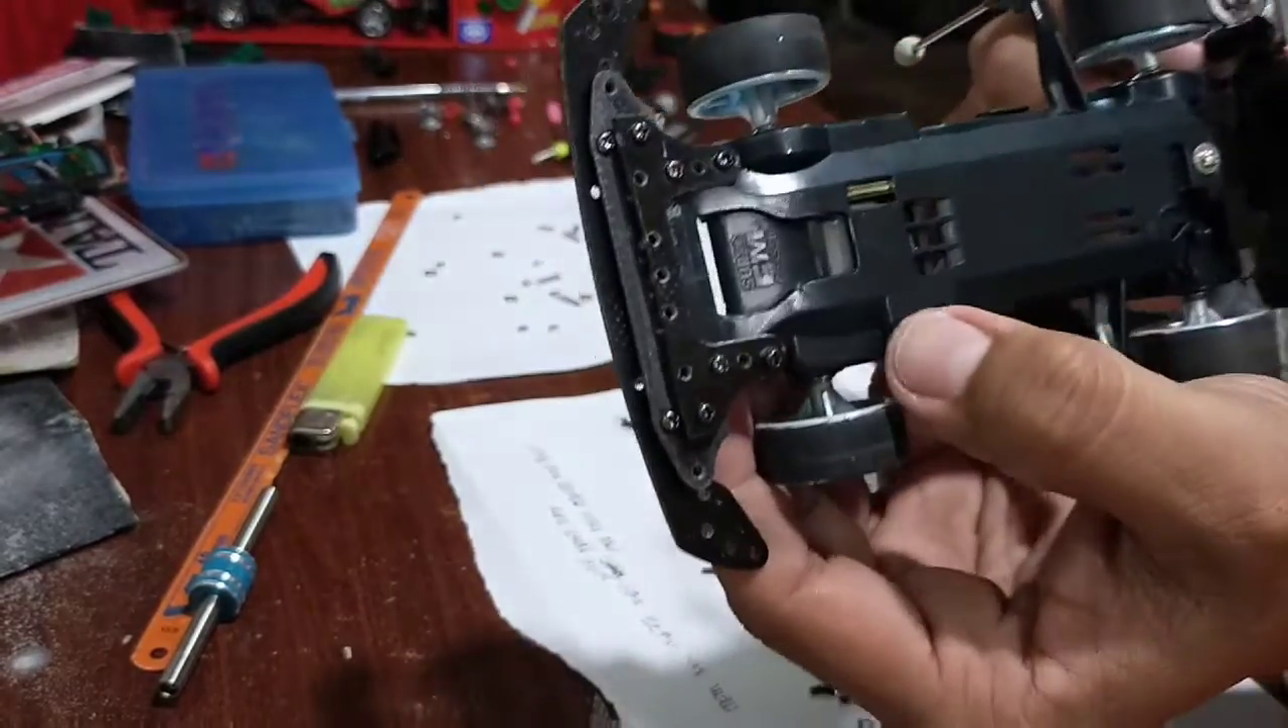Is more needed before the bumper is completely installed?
No.